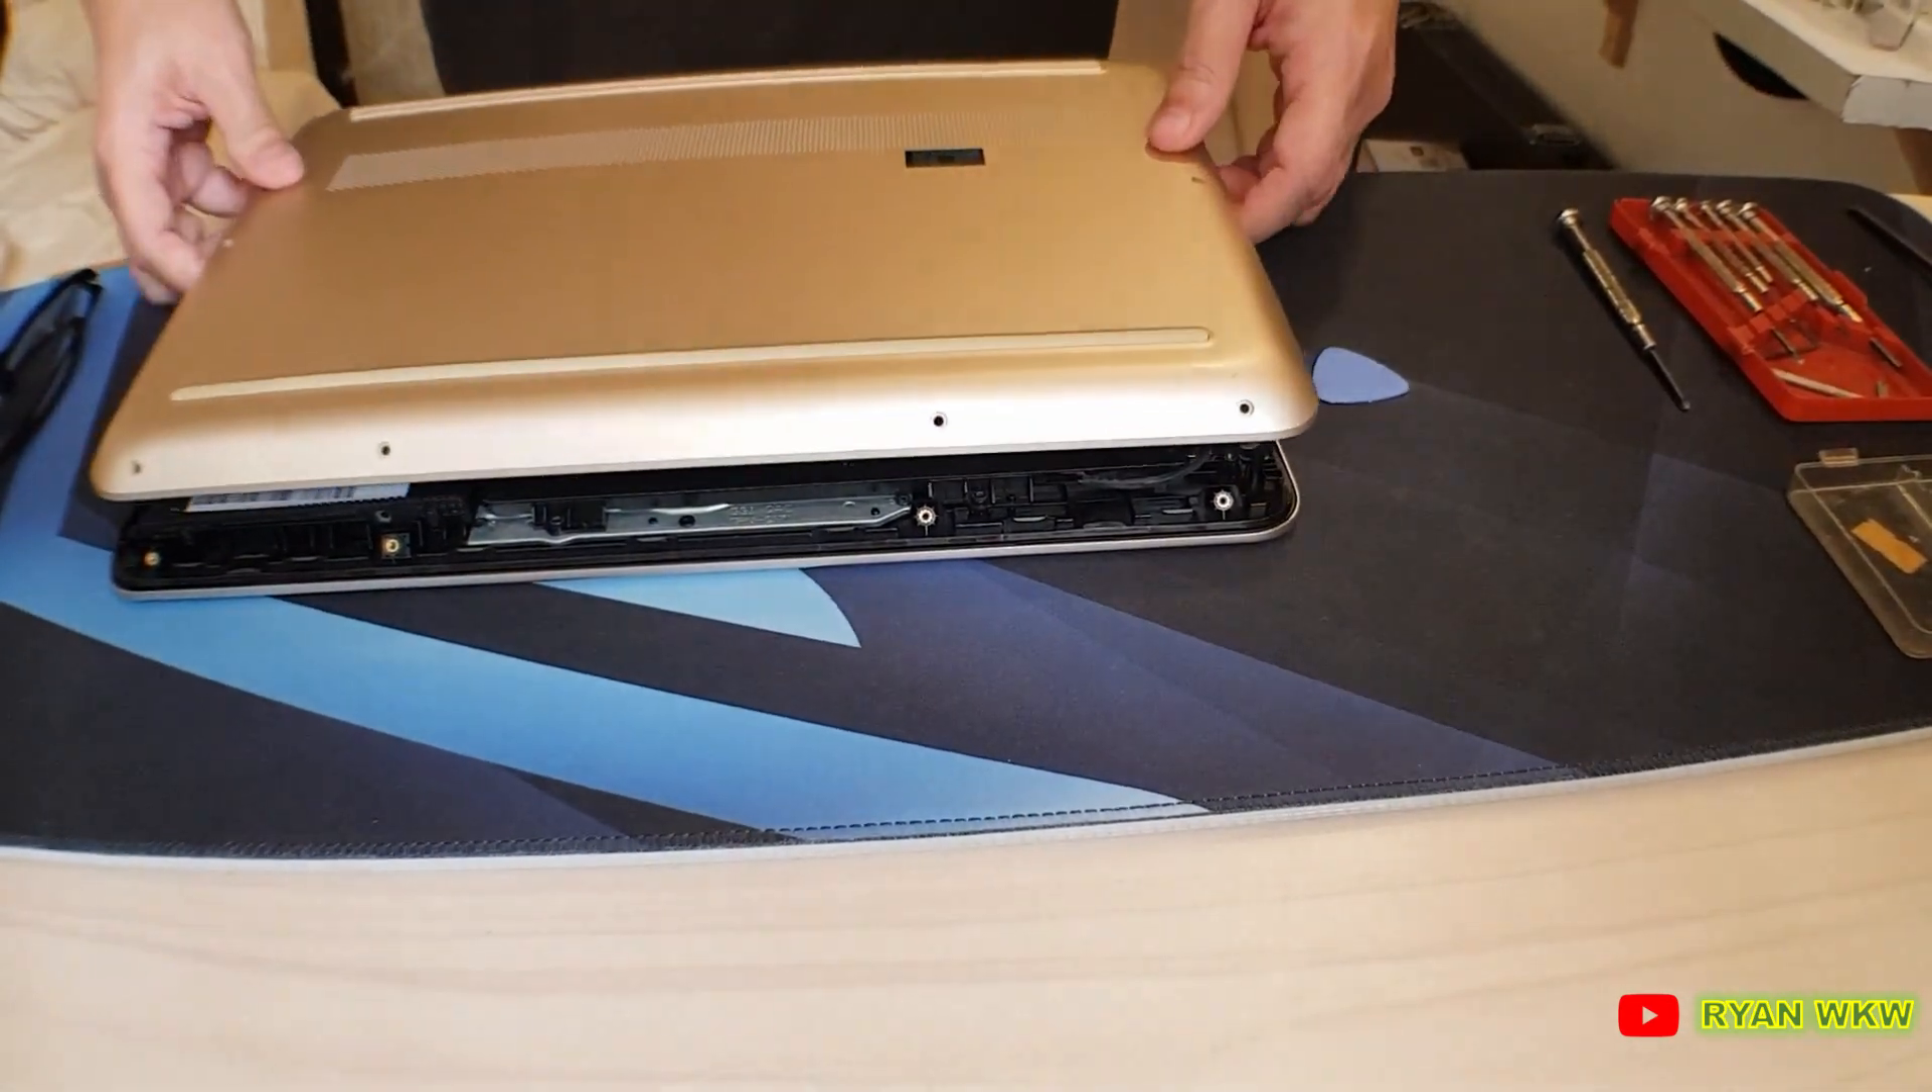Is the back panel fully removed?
No.